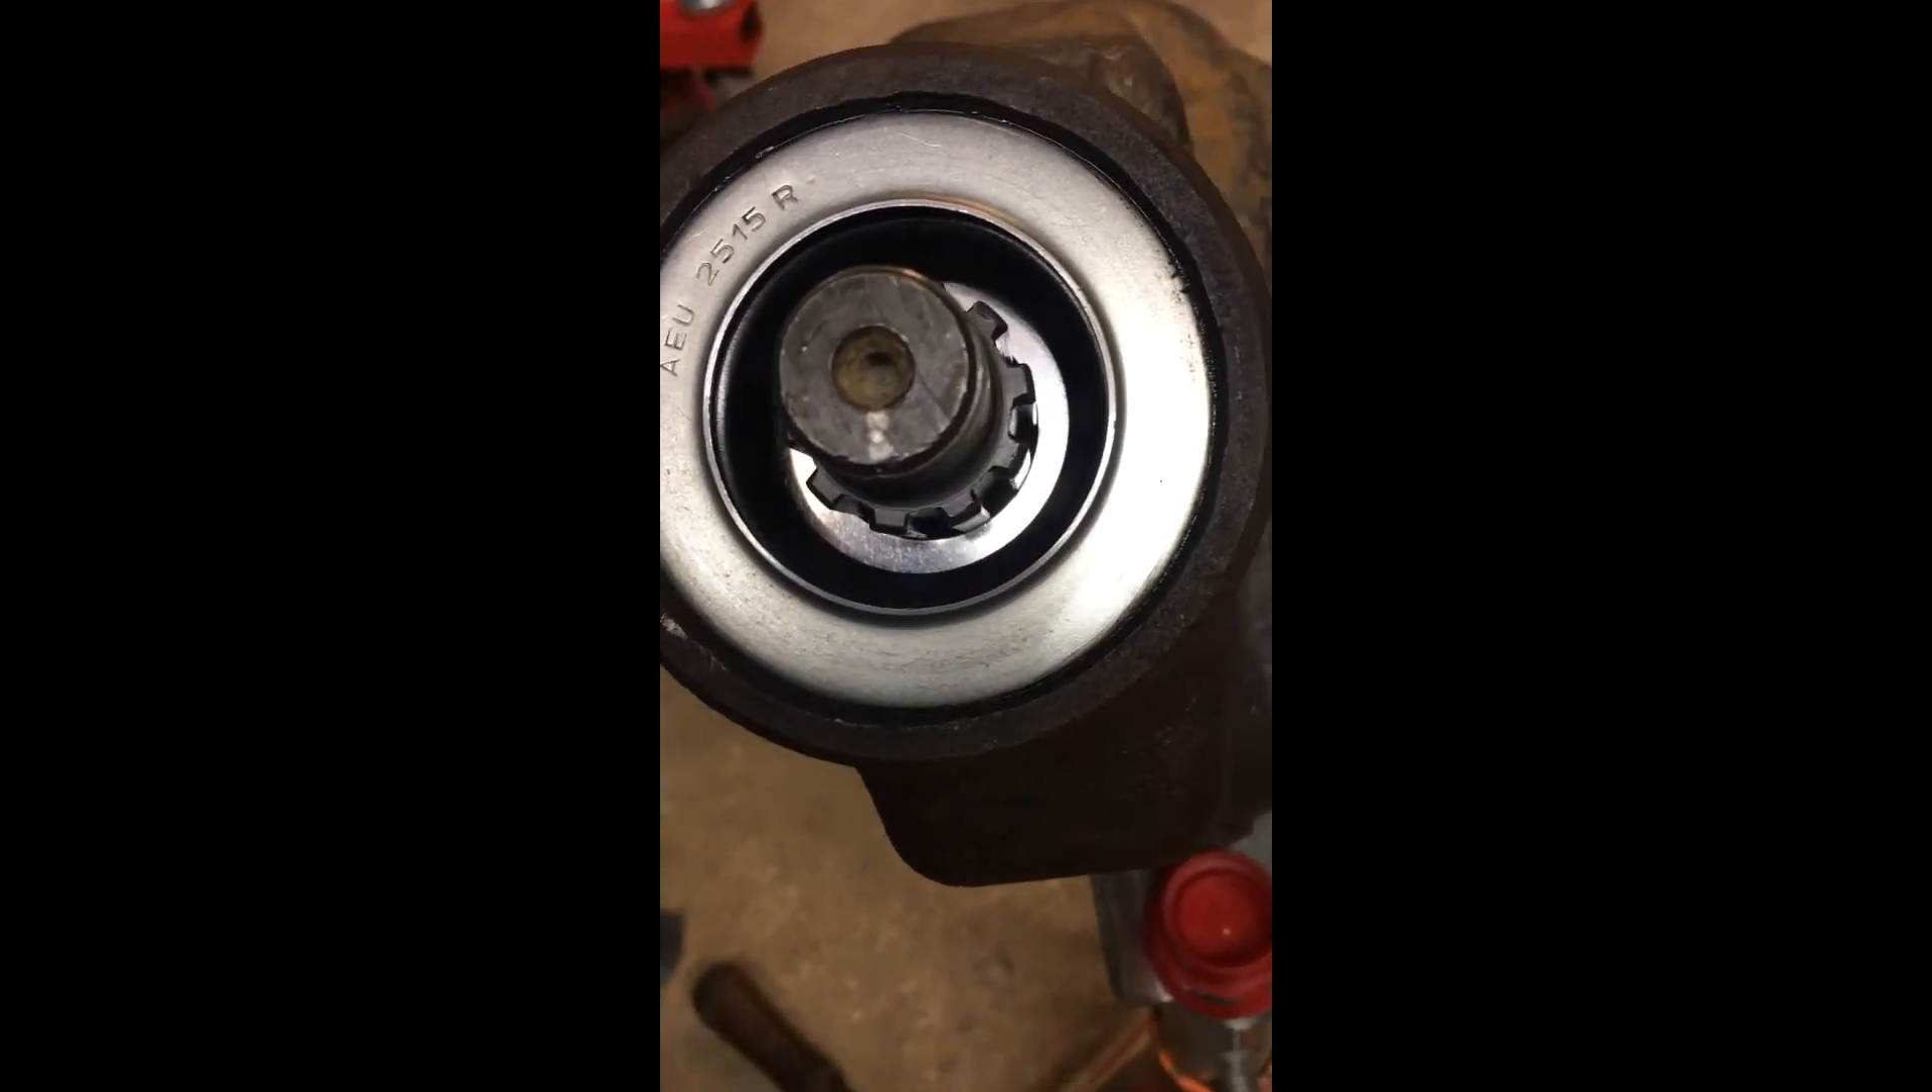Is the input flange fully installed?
No.